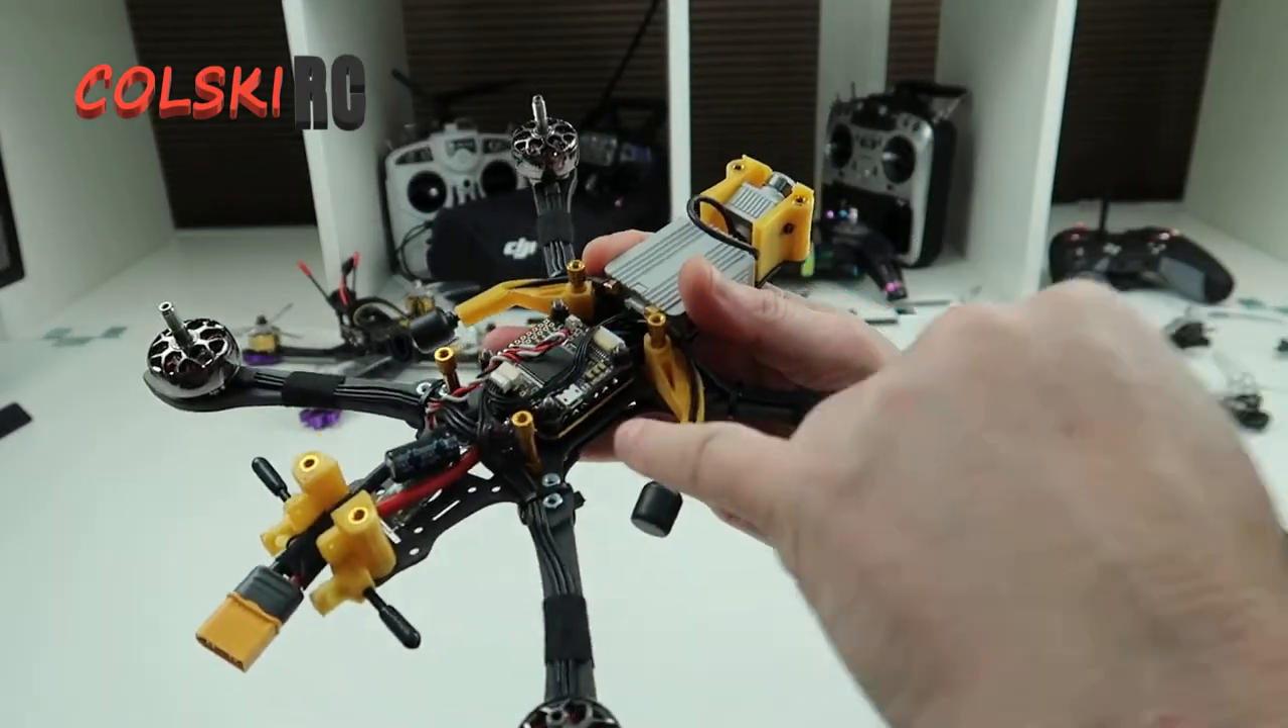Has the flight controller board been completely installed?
Yes.